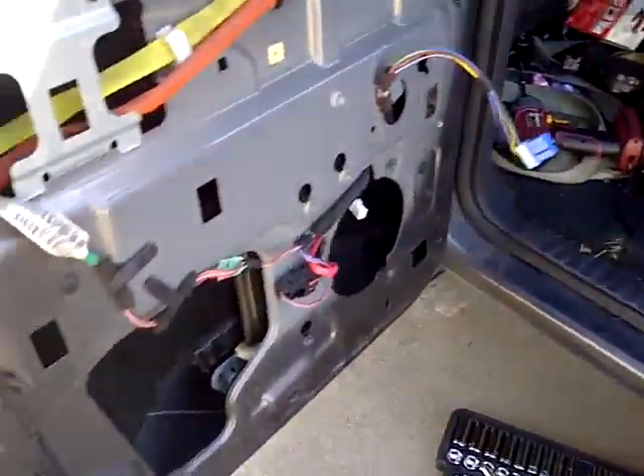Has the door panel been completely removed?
Yes.